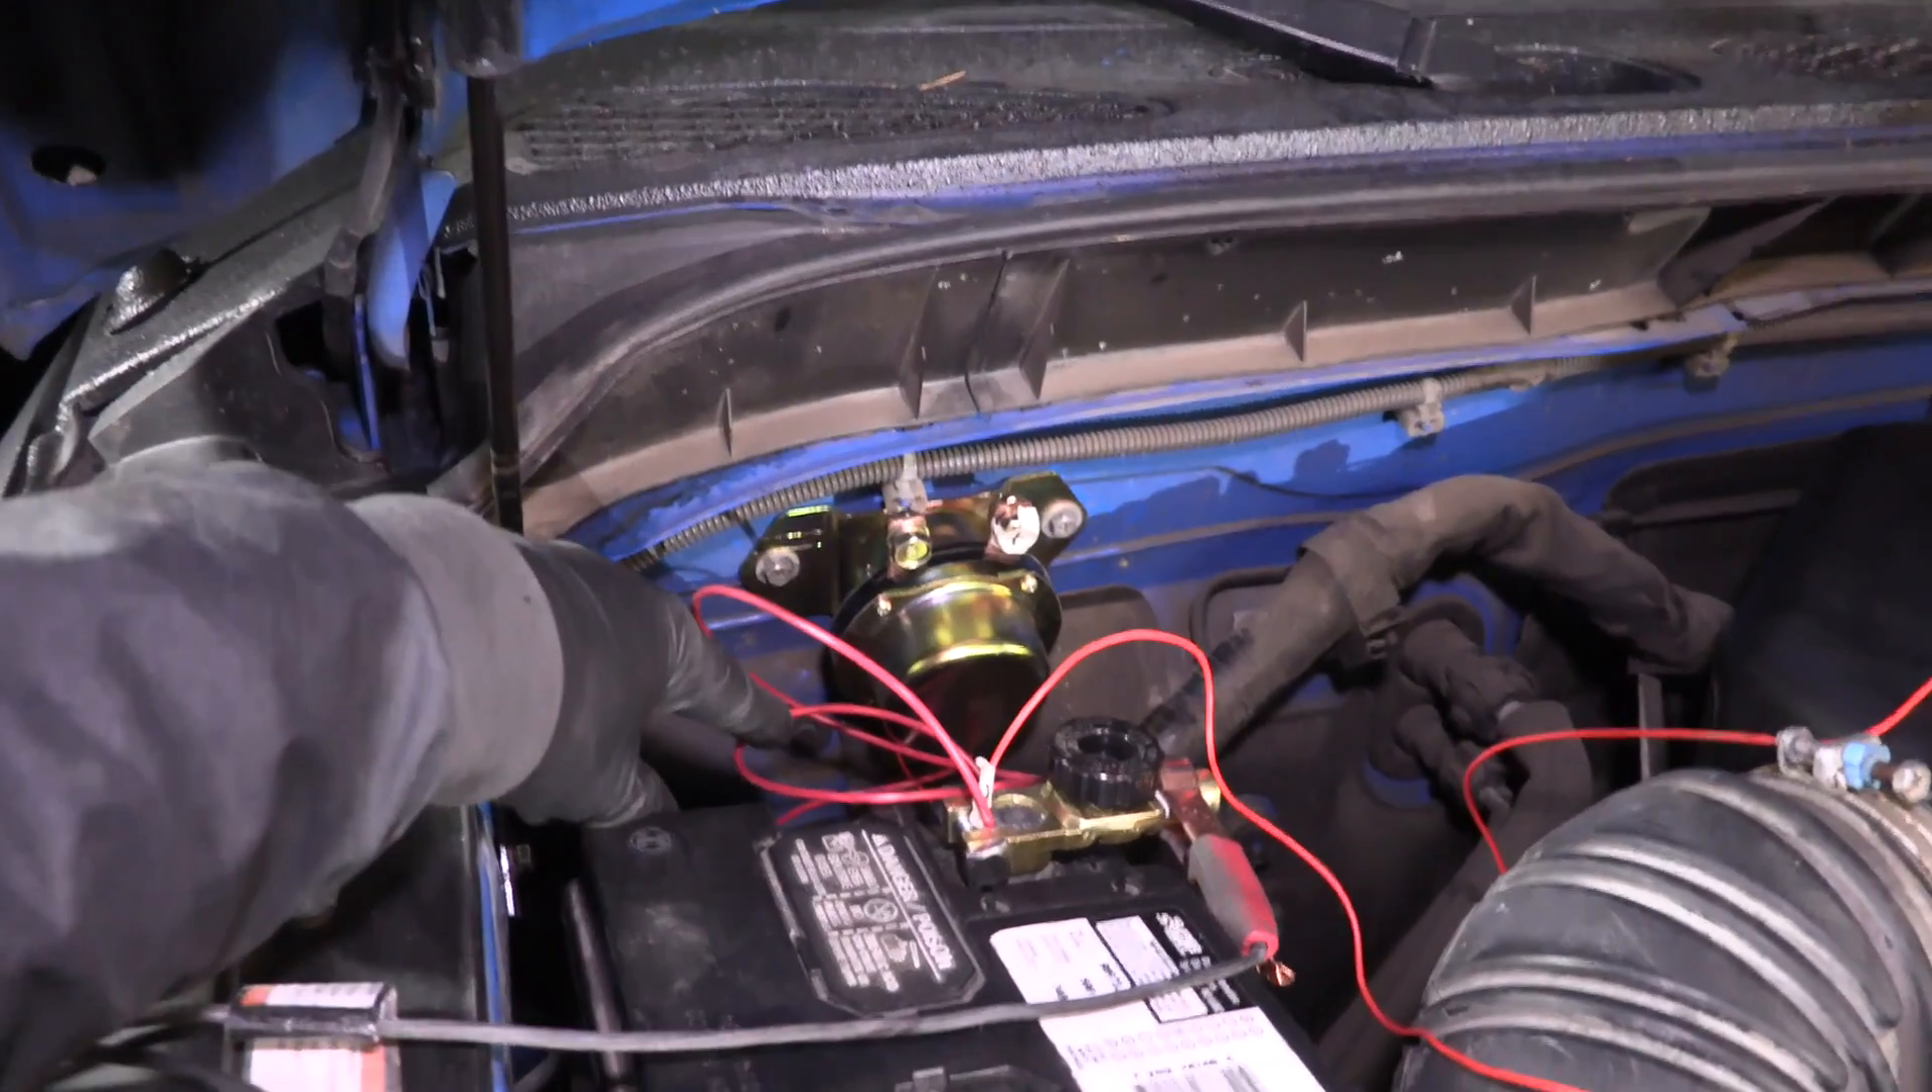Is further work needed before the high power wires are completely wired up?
Yes.